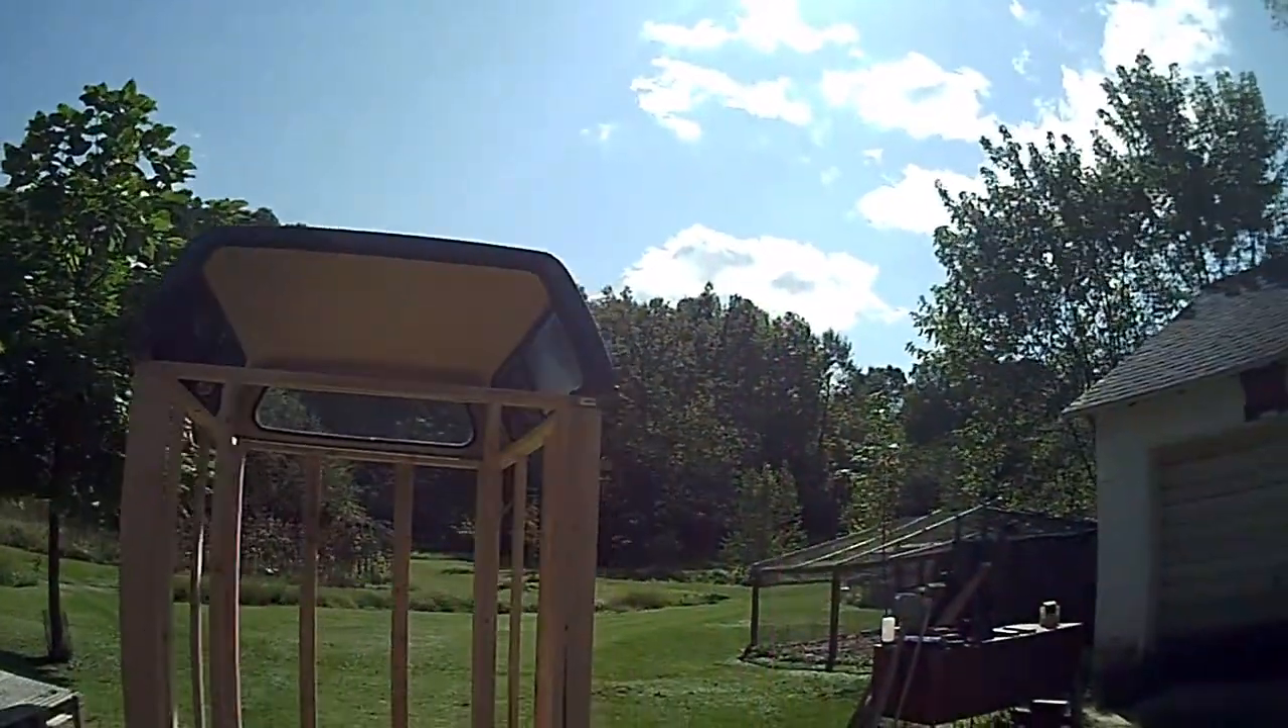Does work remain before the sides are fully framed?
No.